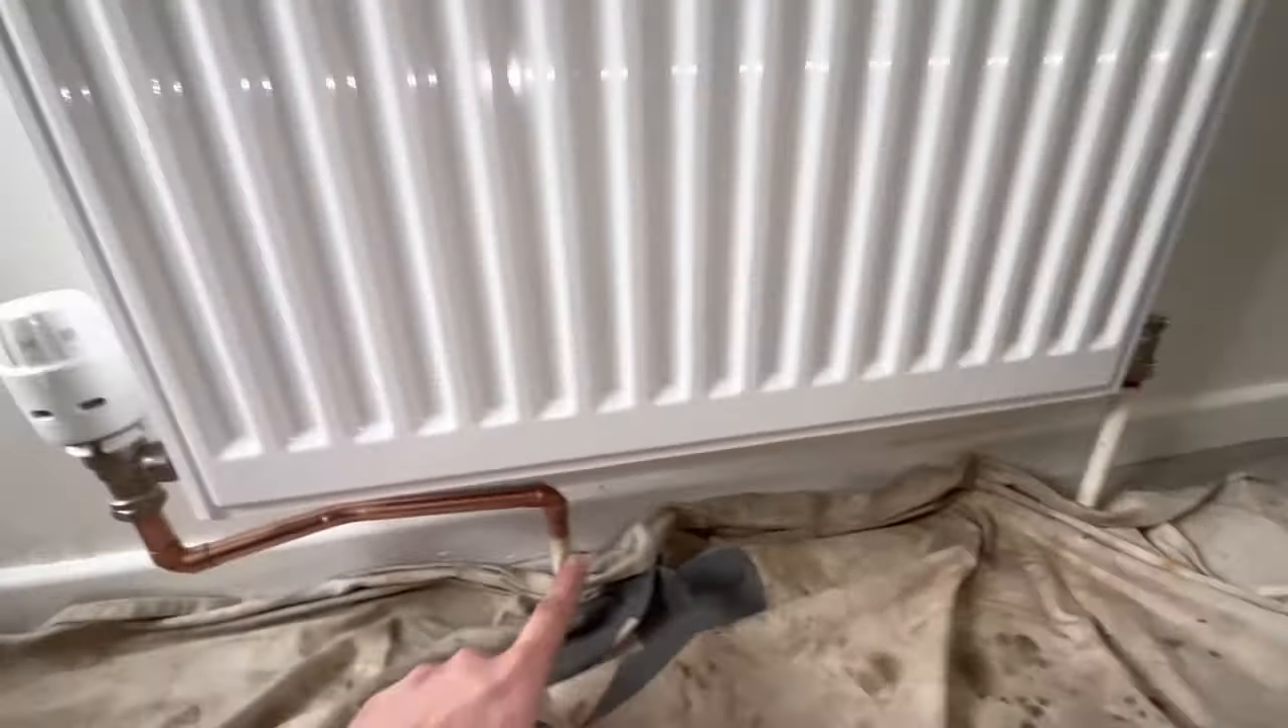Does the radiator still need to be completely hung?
No.